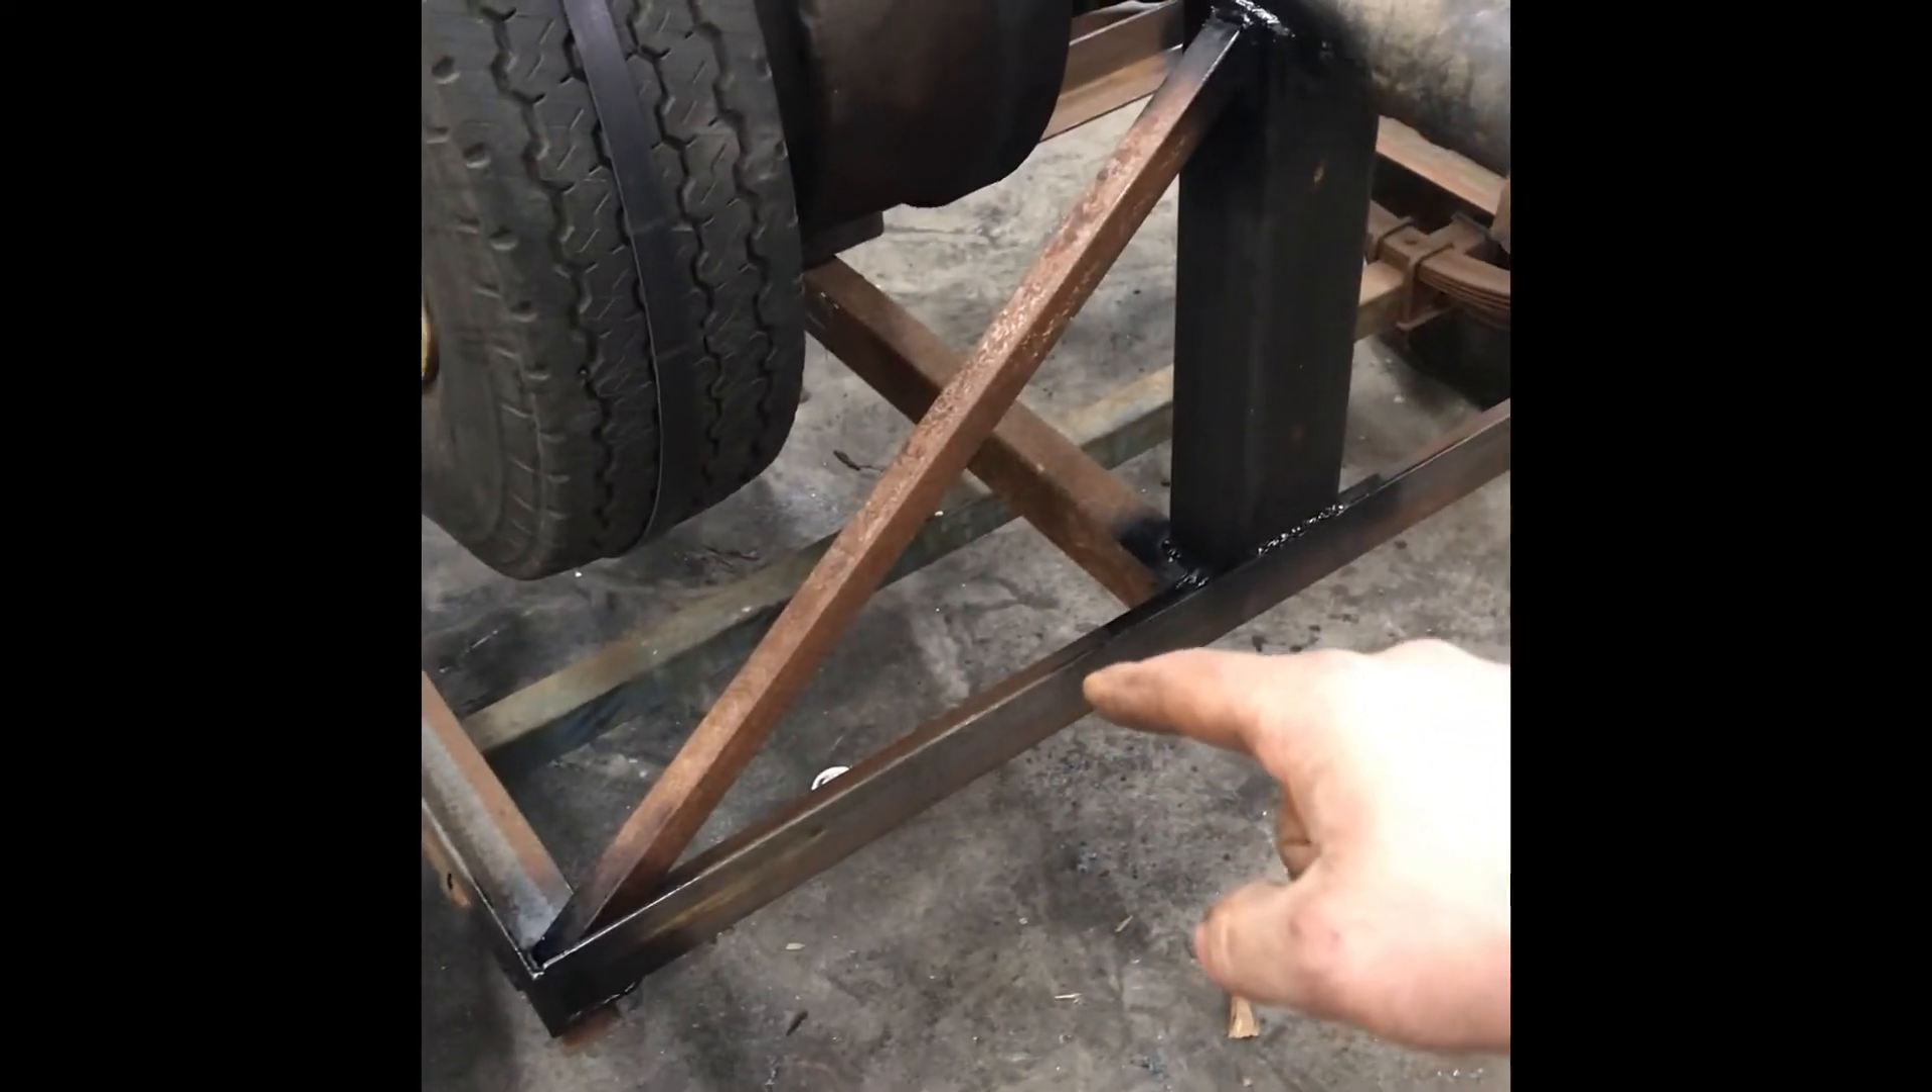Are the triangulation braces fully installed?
Yes.